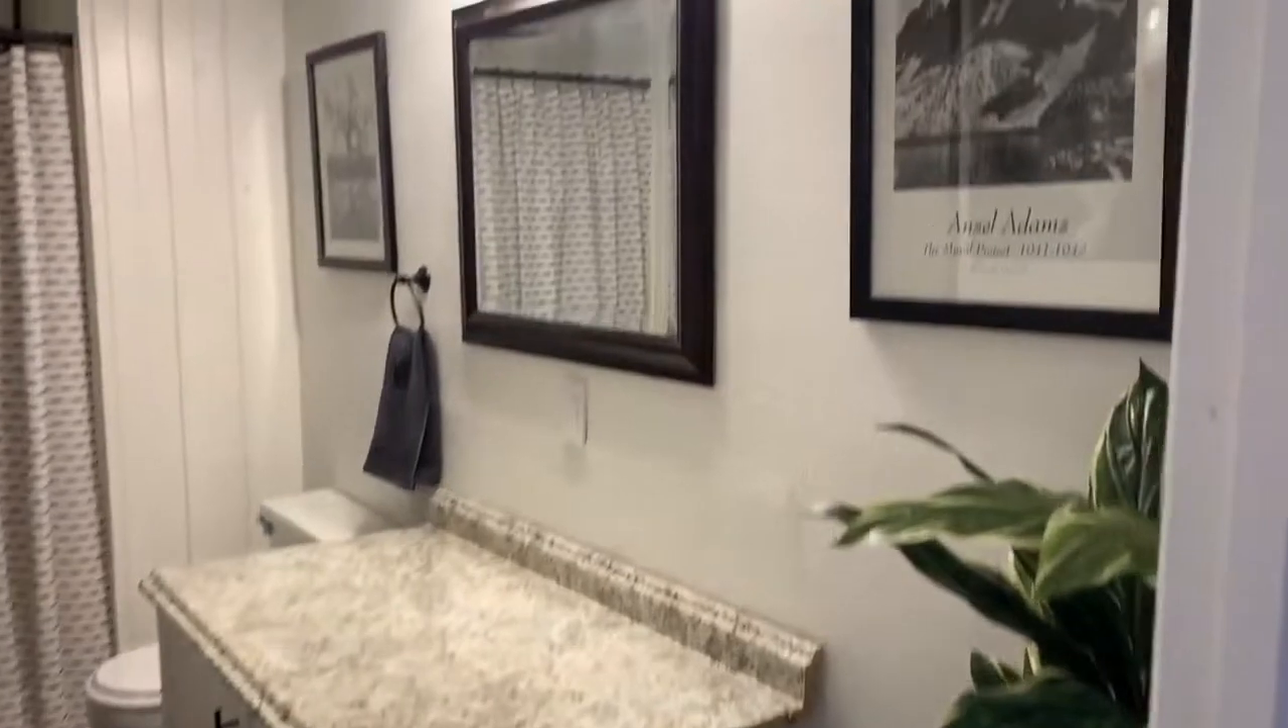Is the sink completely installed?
No.